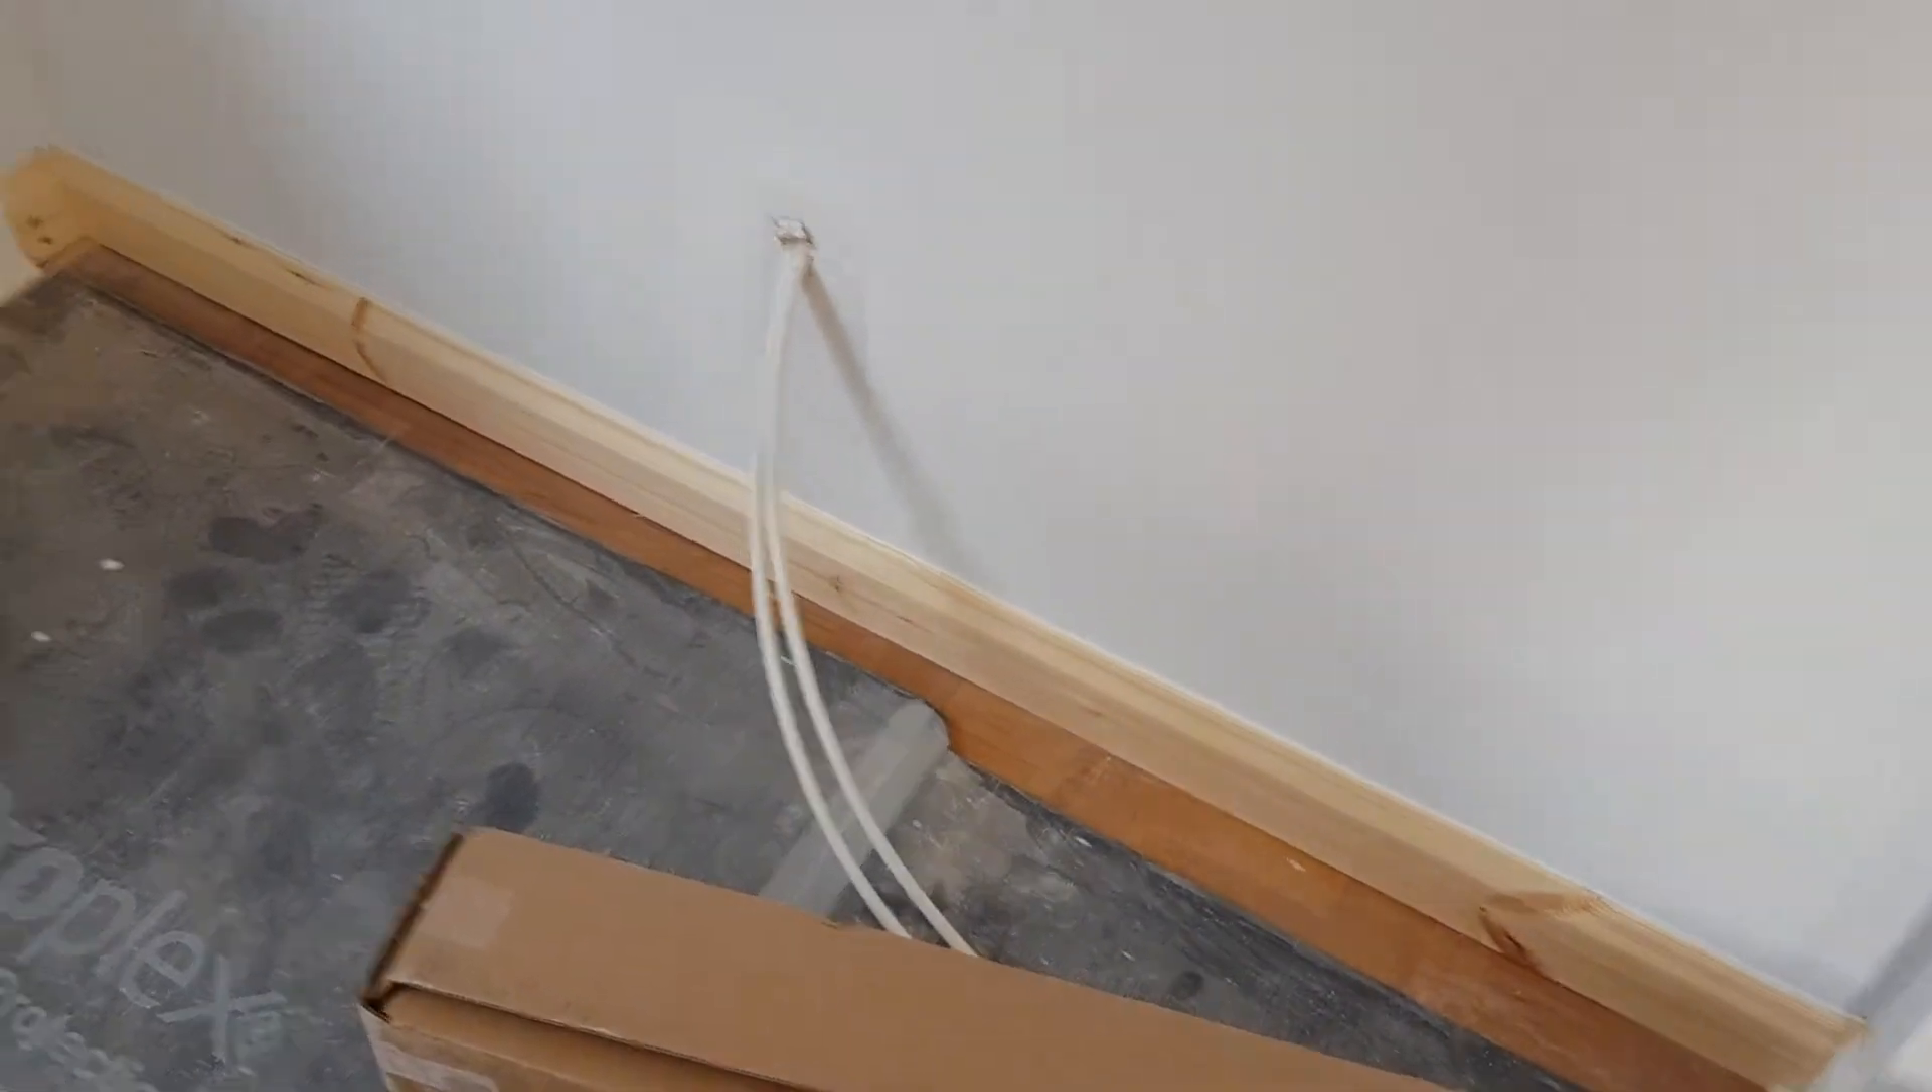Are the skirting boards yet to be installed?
No.